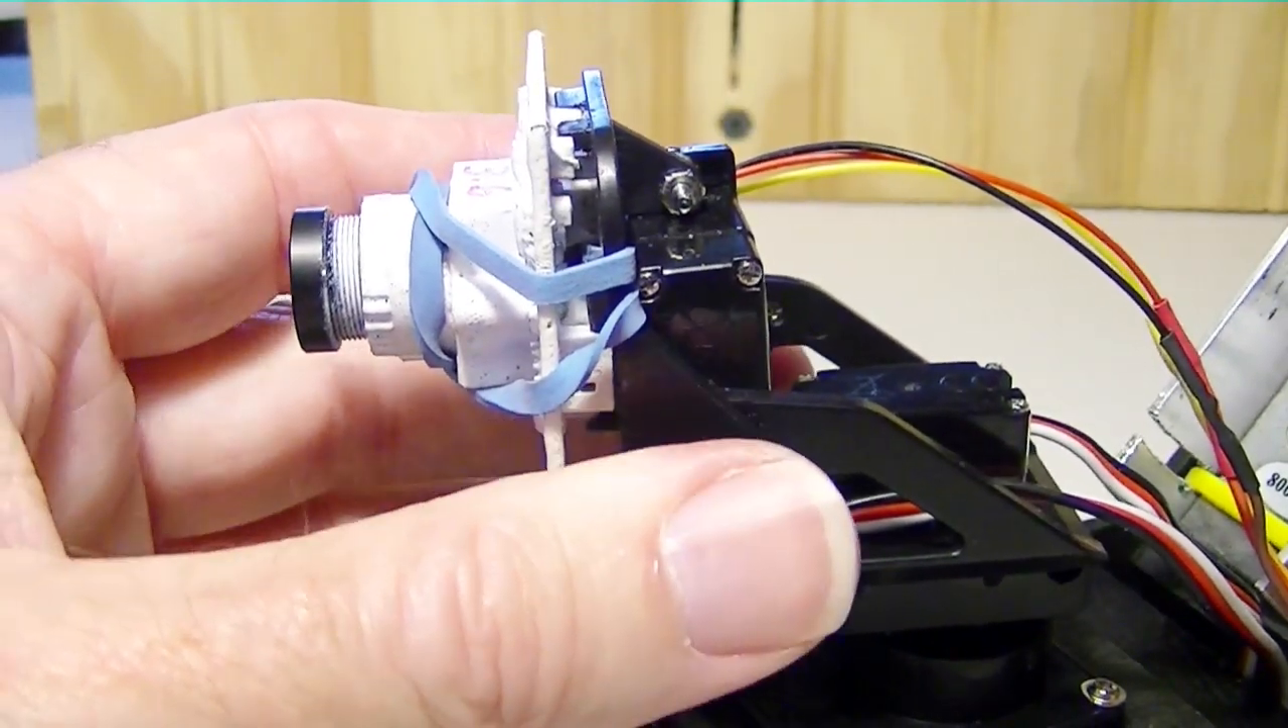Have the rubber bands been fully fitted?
Yes.